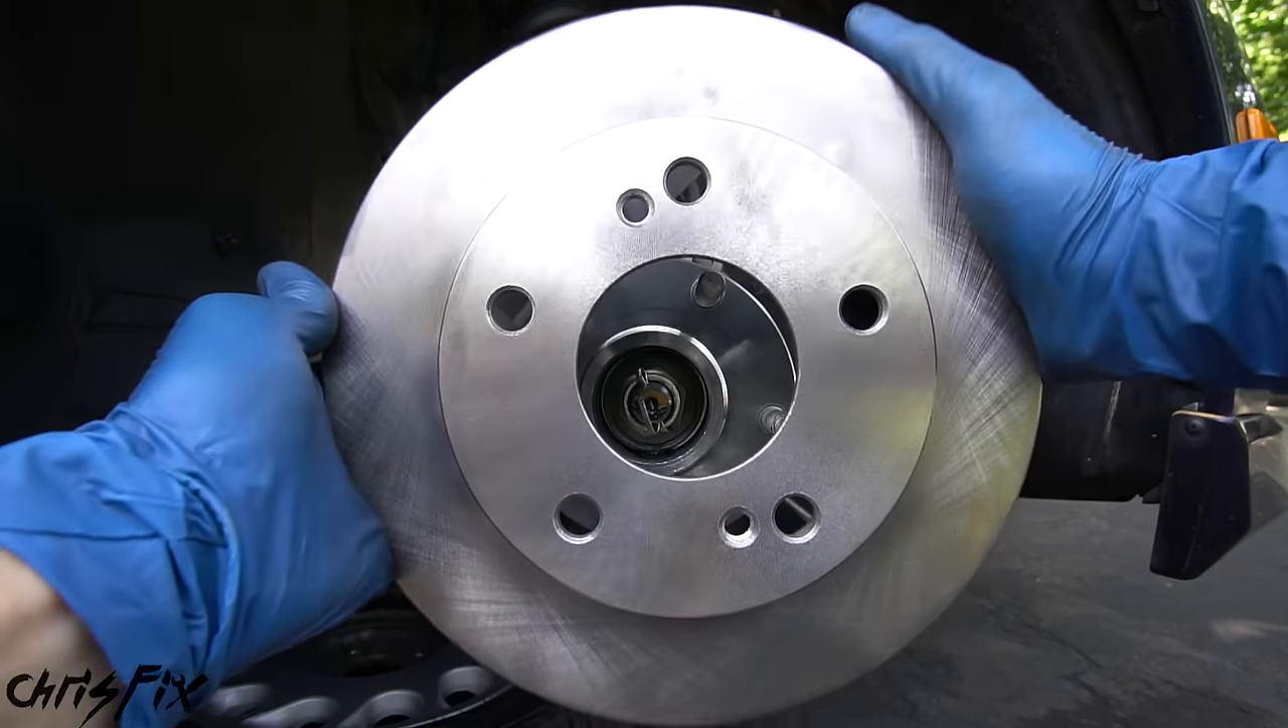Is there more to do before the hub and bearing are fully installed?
No.